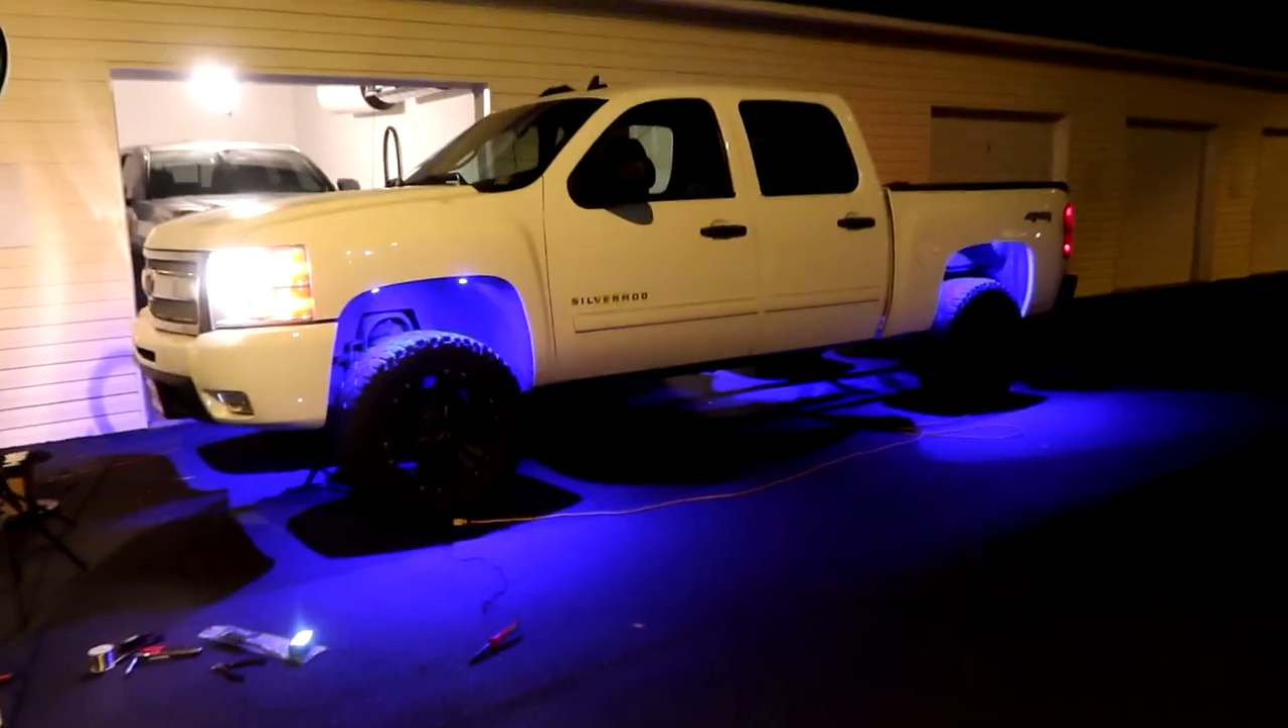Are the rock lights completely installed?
Yes.